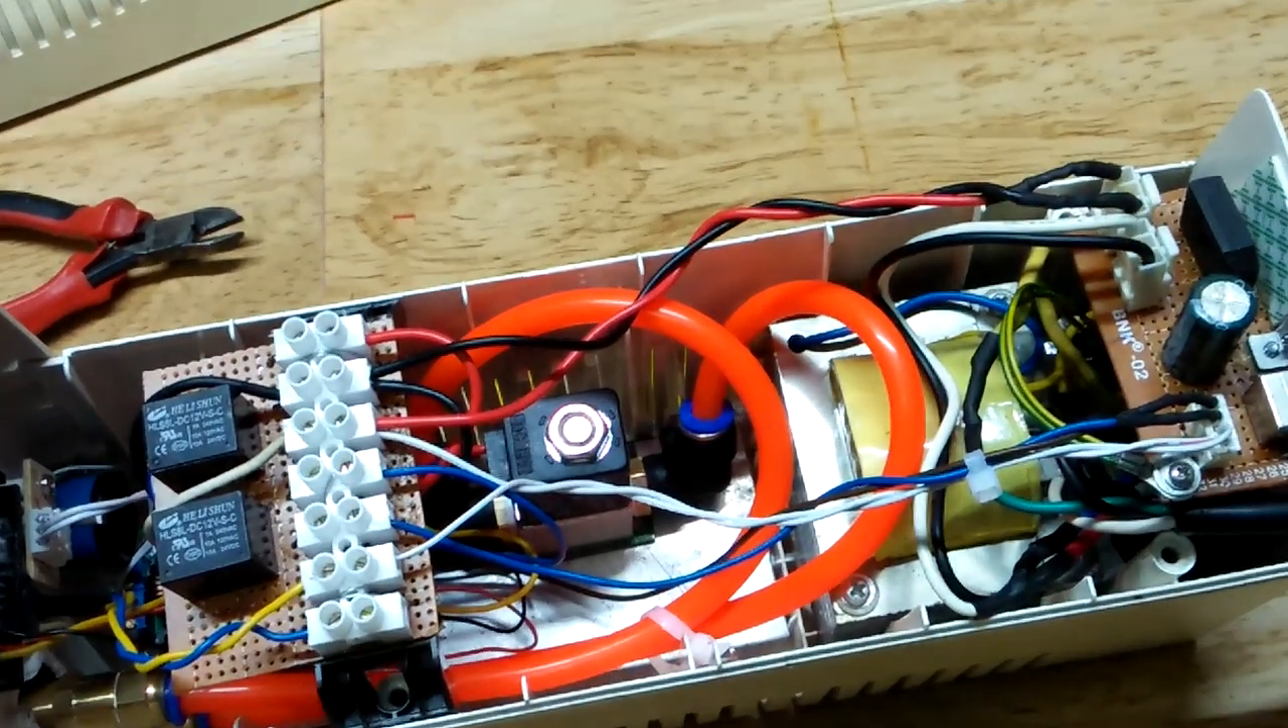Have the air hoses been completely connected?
Yes.